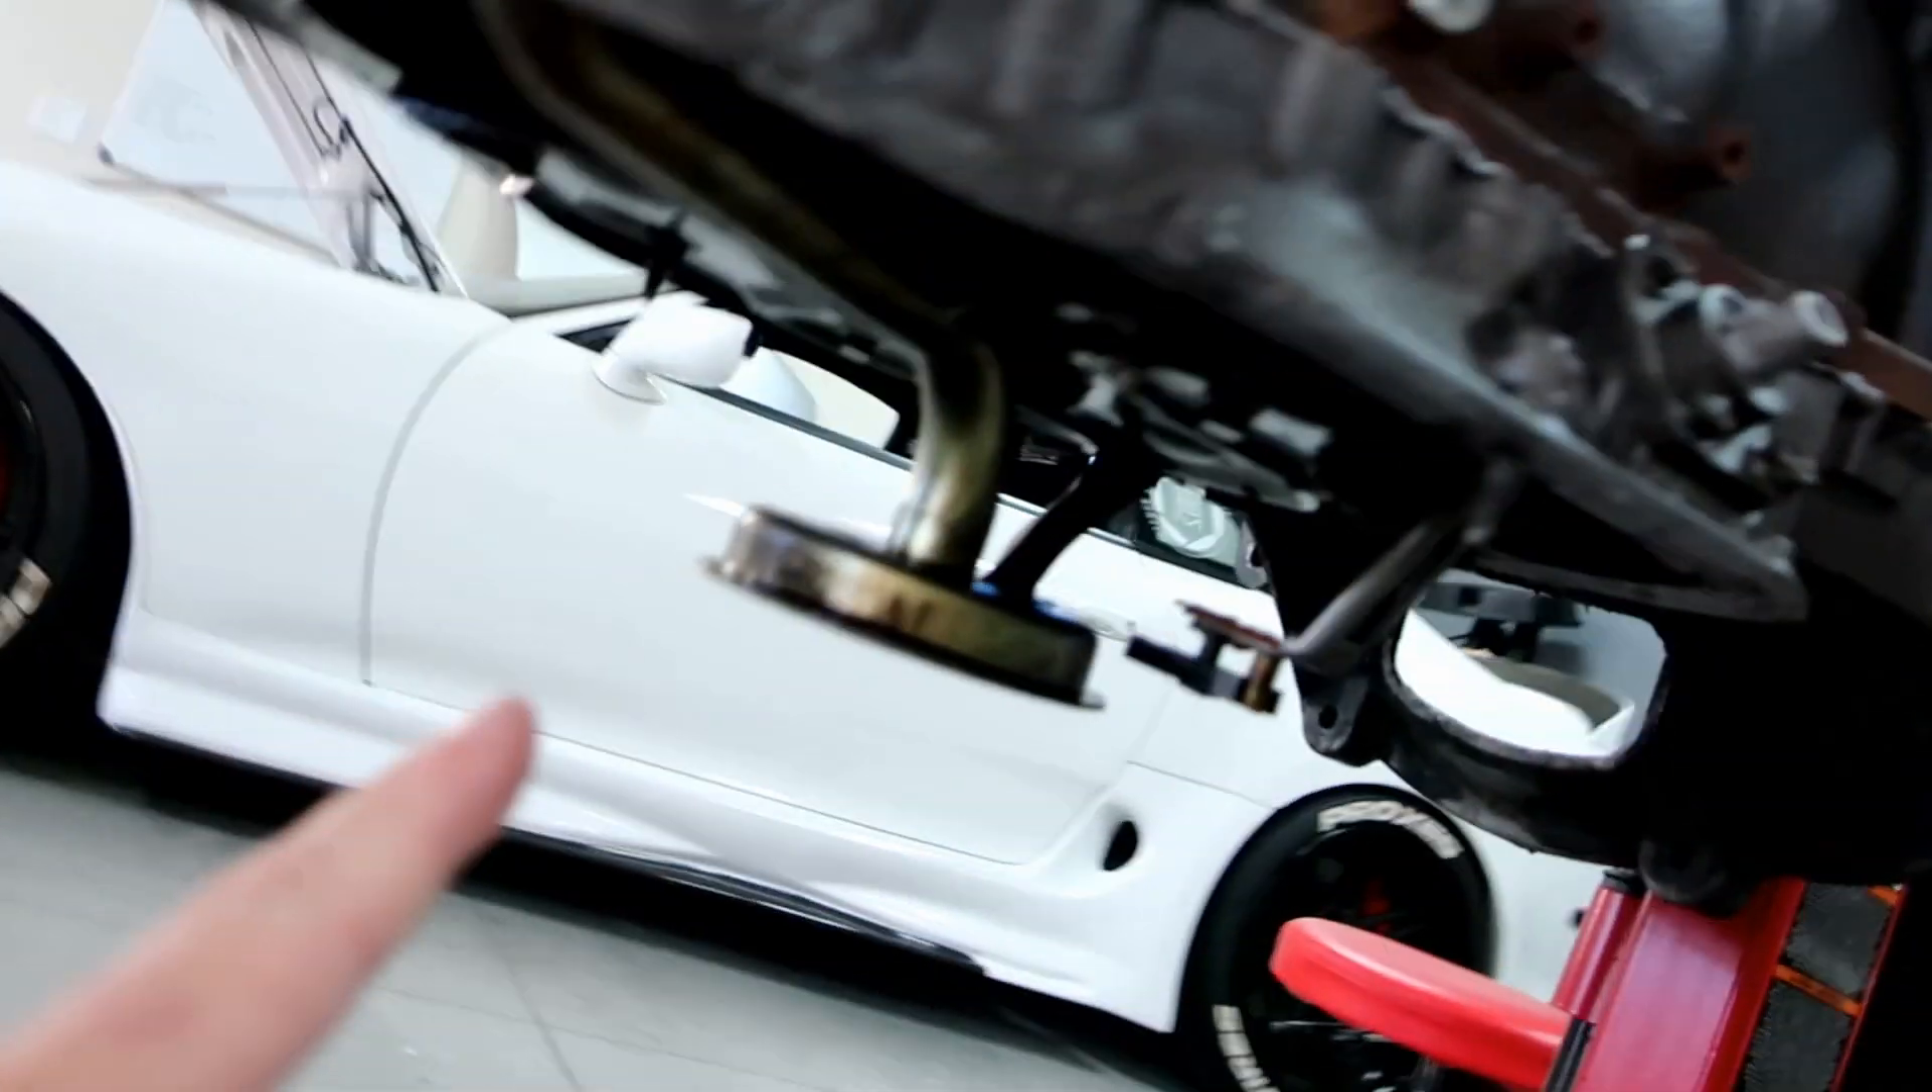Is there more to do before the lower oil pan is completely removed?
No.